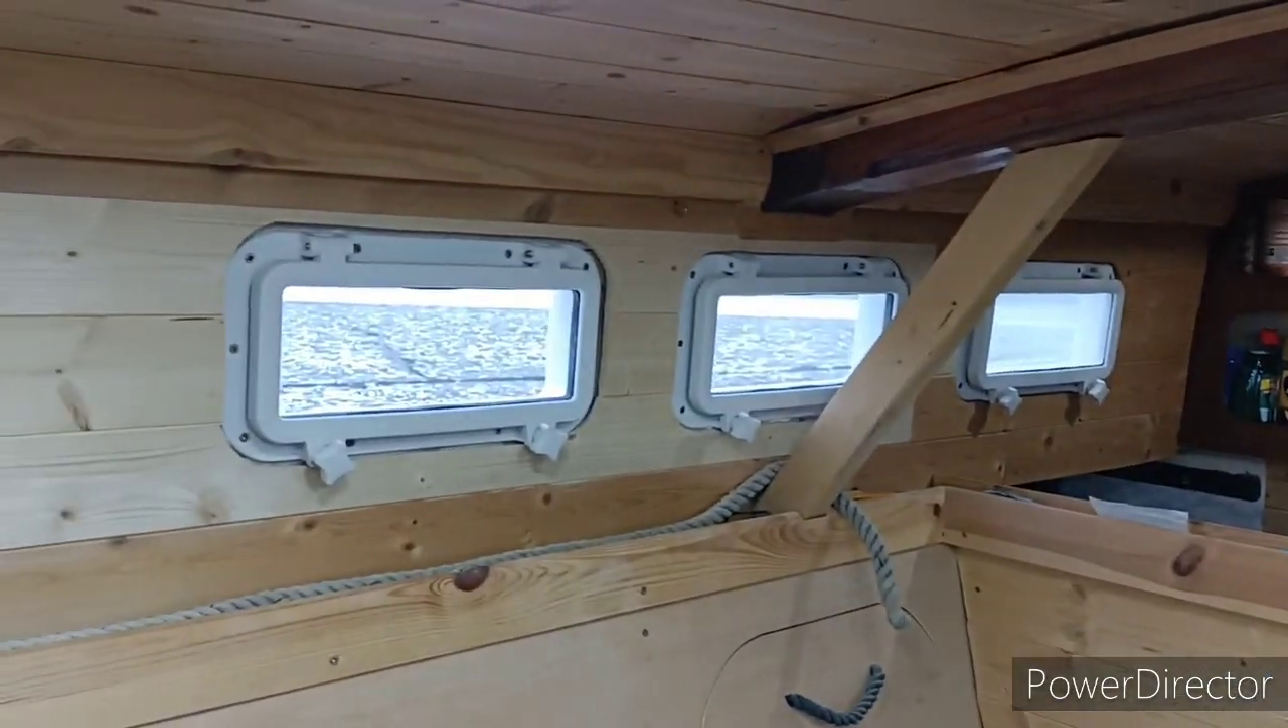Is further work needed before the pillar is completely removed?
Yes.